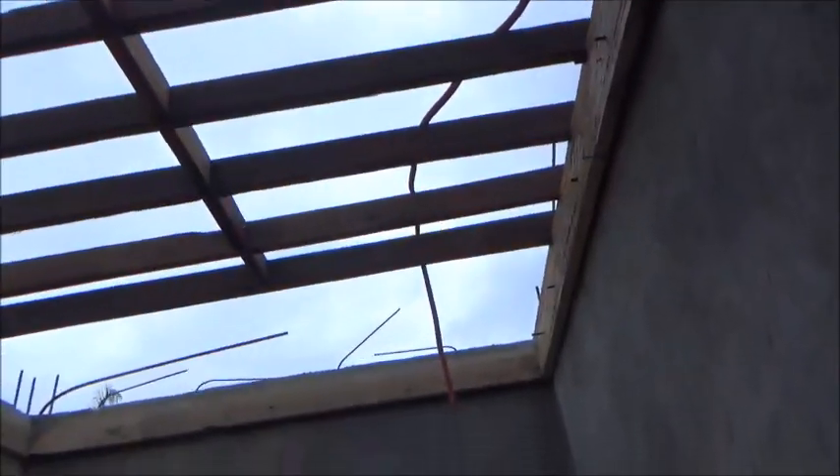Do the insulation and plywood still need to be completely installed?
Yes.